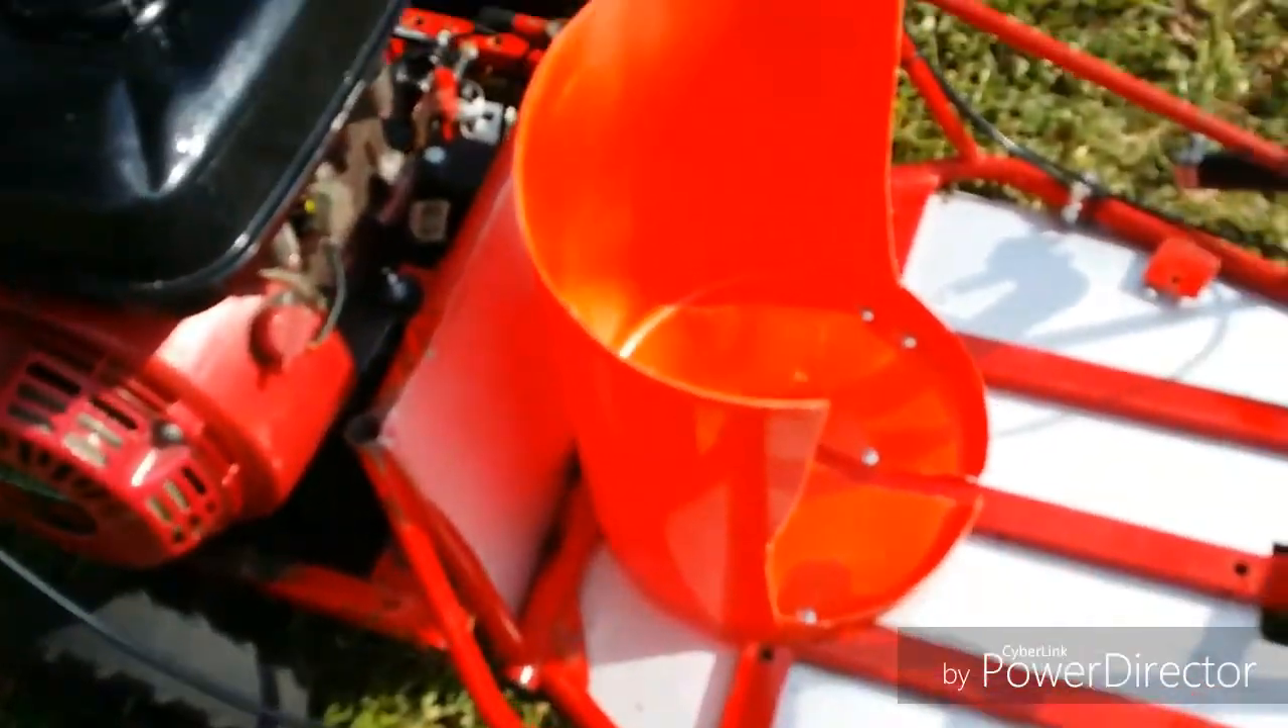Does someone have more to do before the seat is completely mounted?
No.